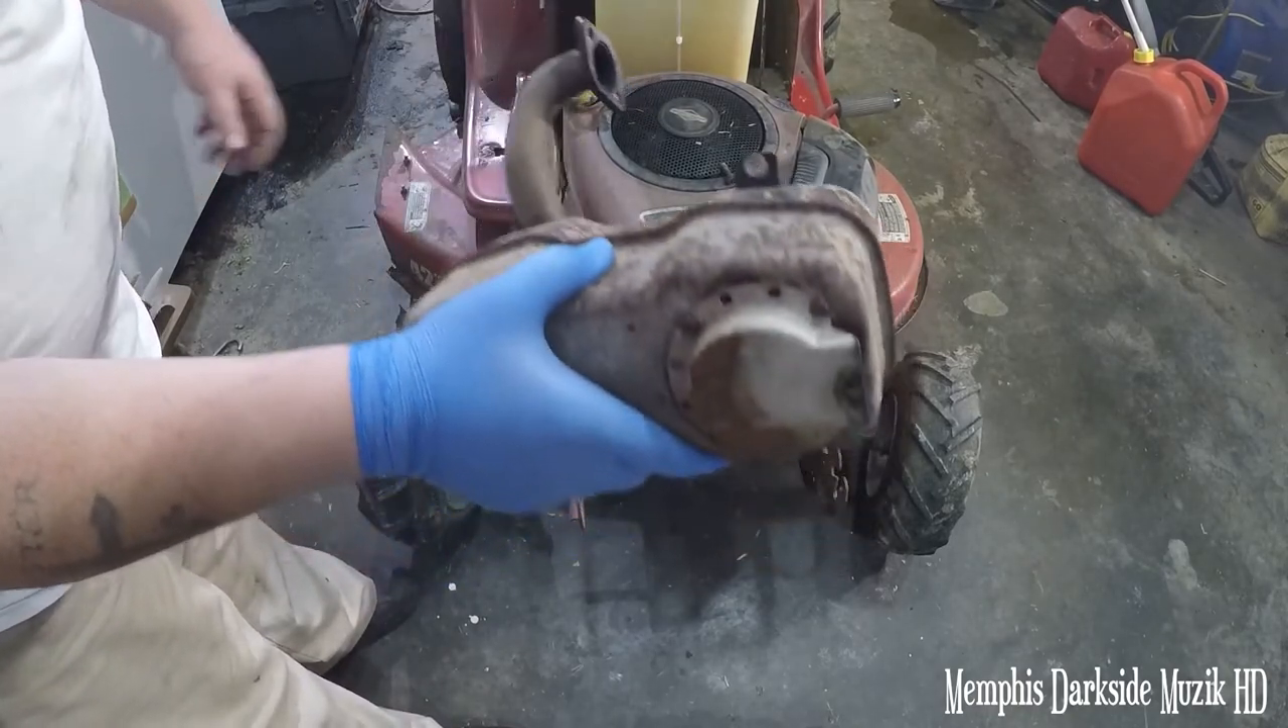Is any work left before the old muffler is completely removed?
No.